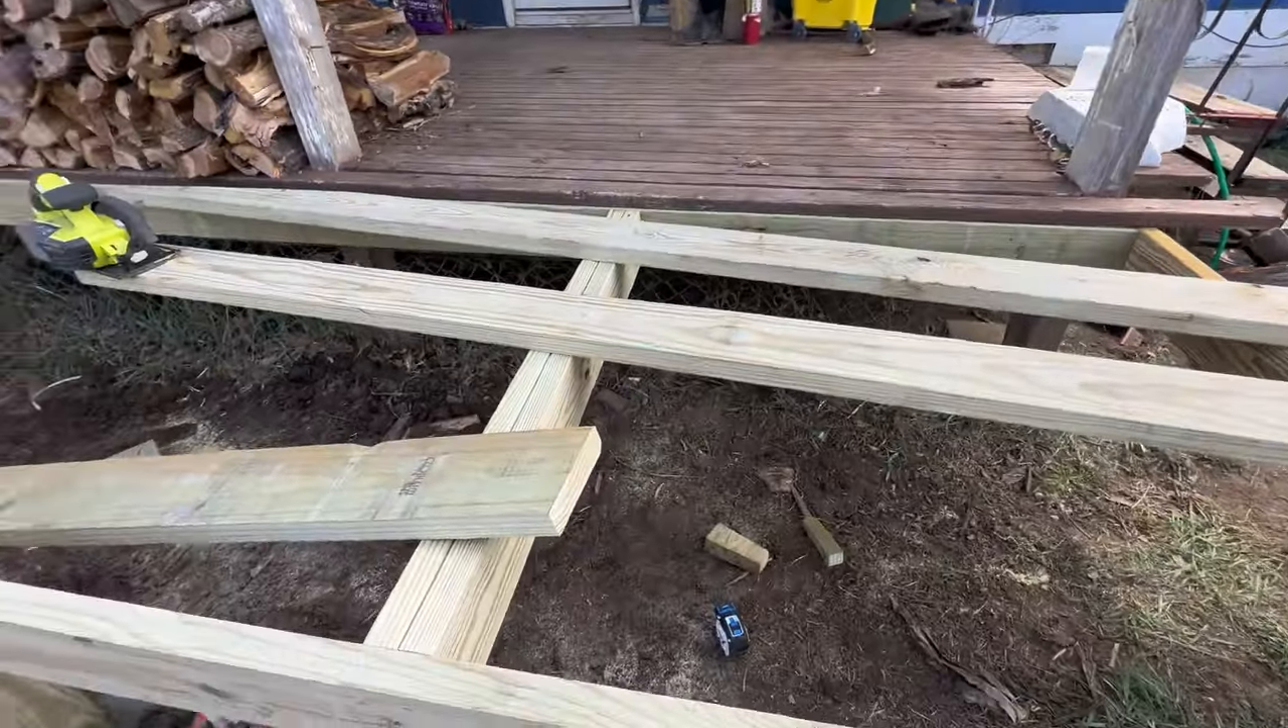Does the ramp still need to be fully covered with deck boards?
Yes.